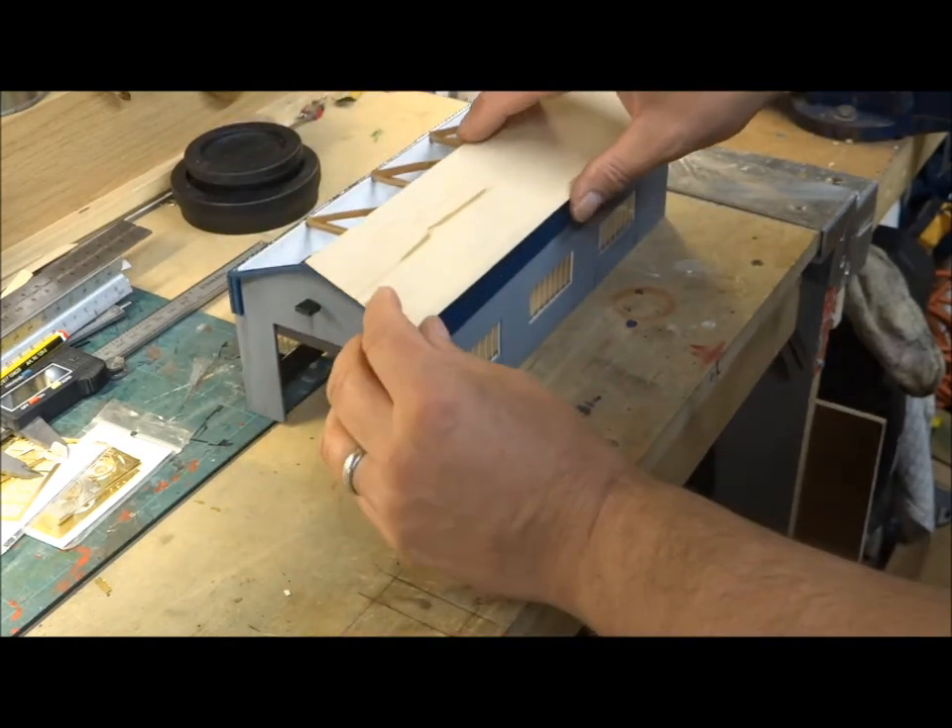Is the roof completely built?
No.